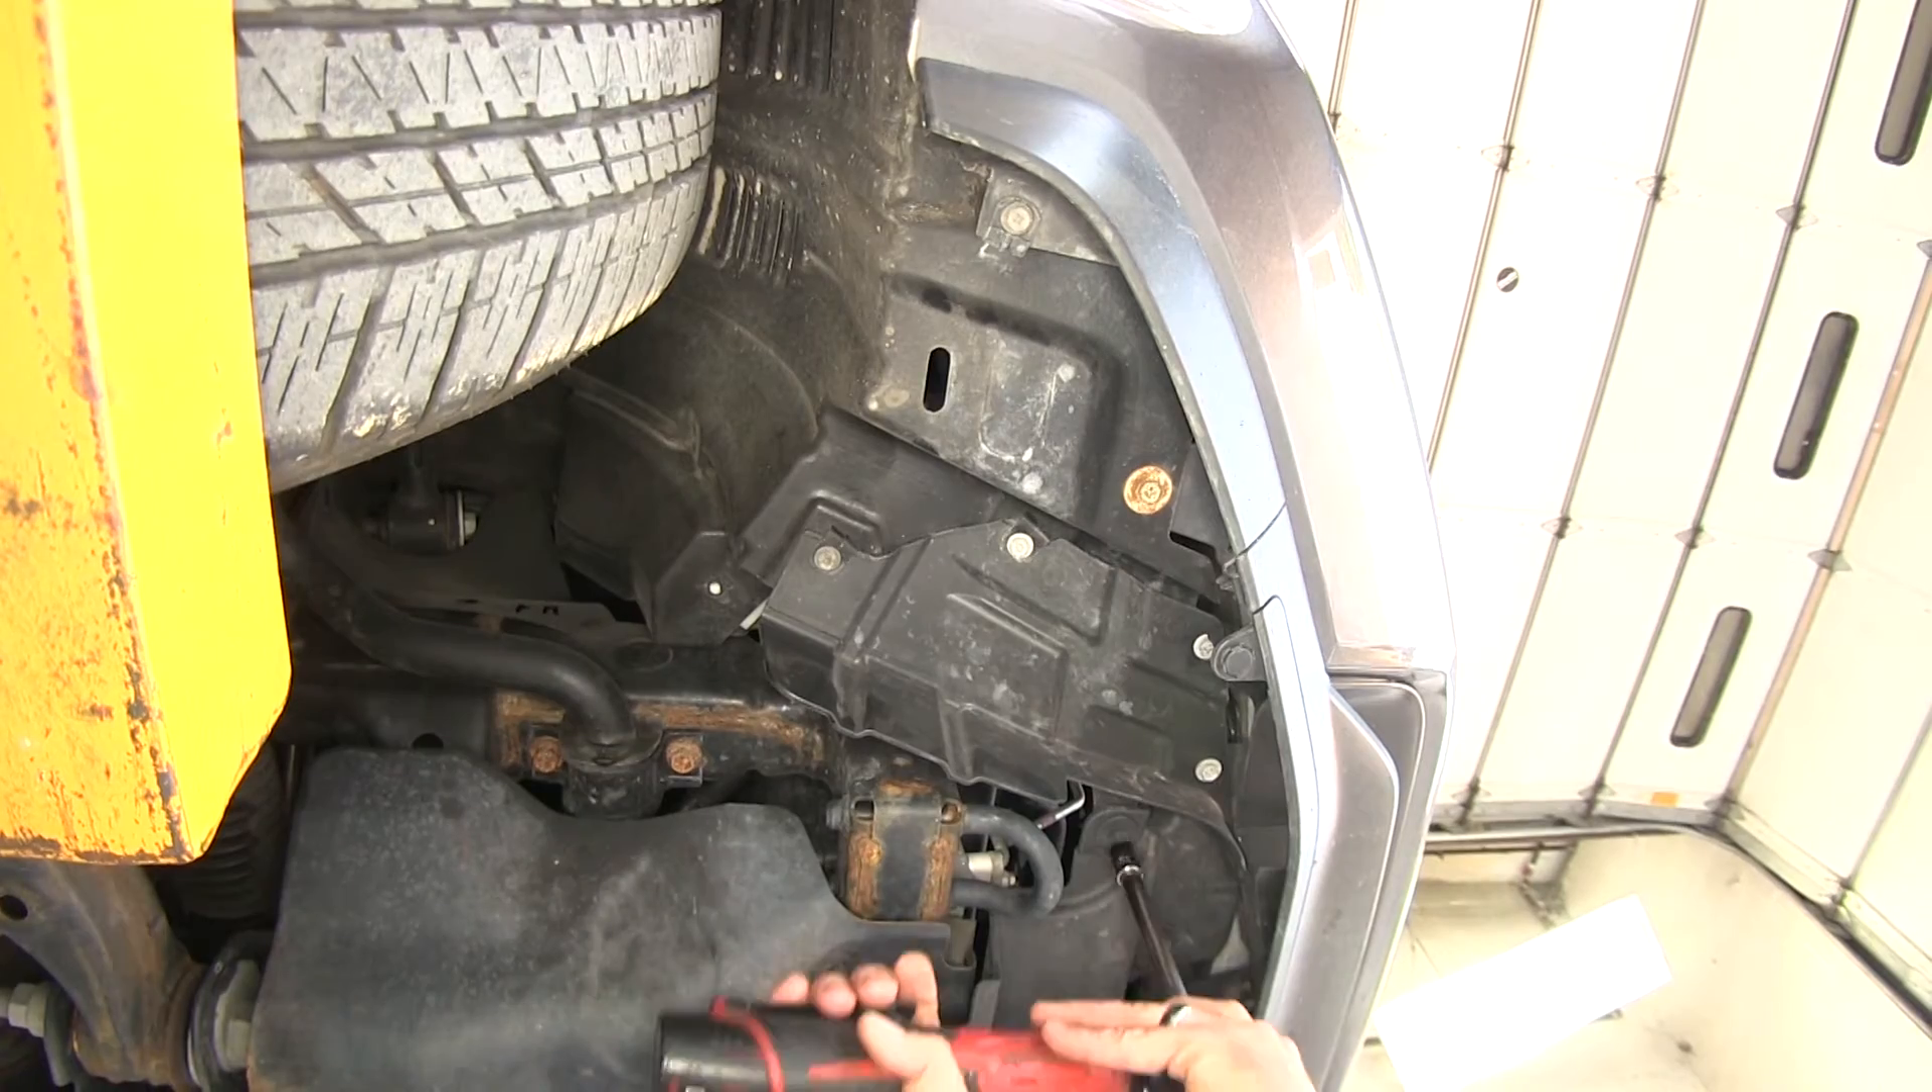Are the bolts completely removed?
No.